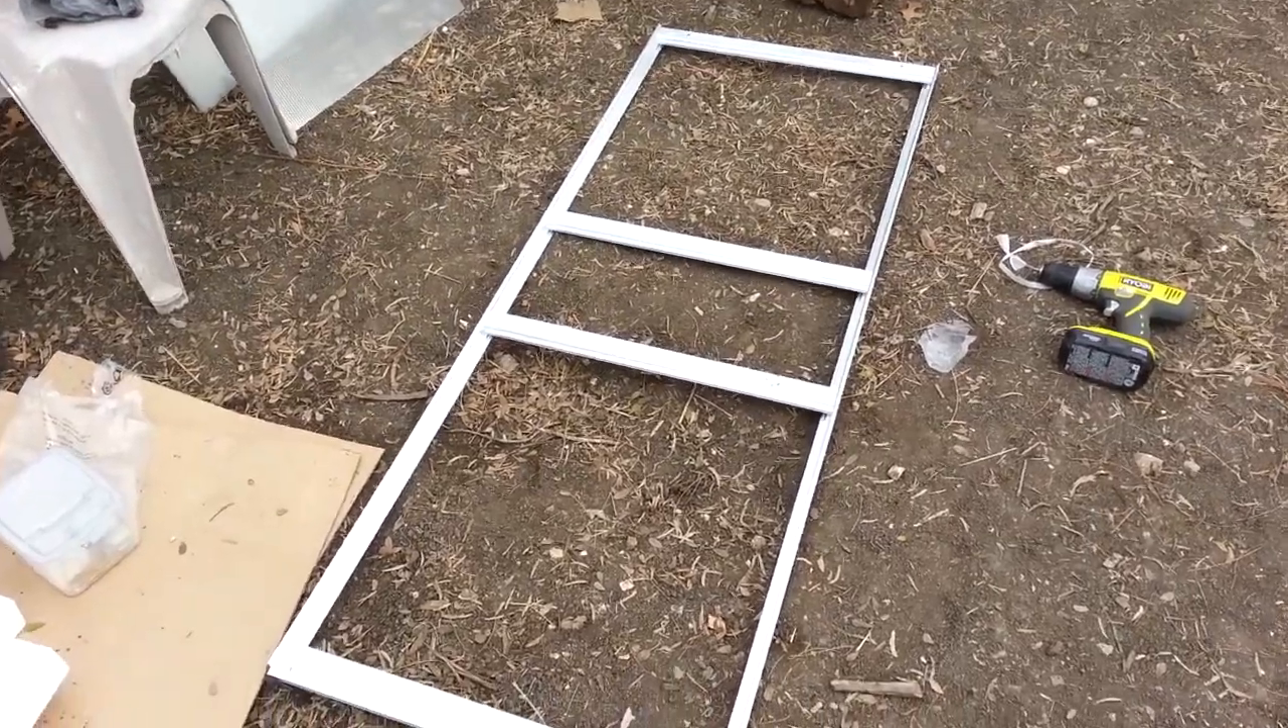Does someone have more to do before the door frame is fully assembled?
No.